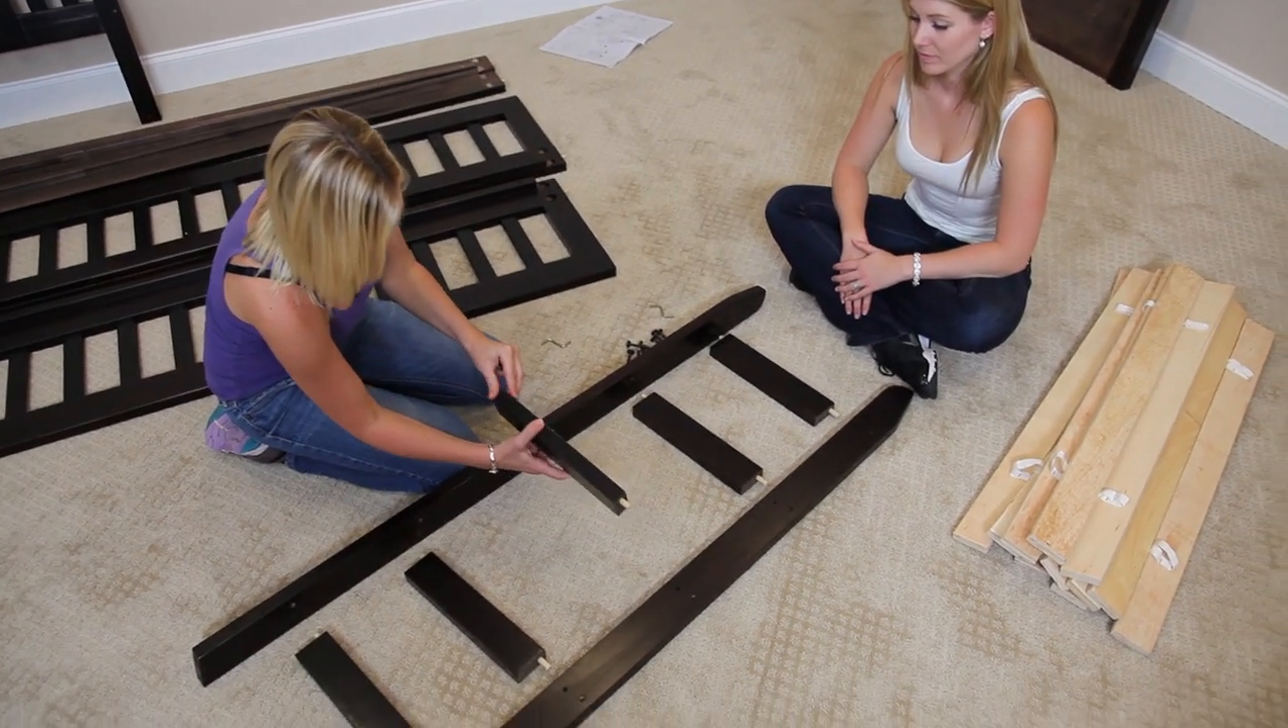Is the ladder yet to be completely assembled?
Yes.